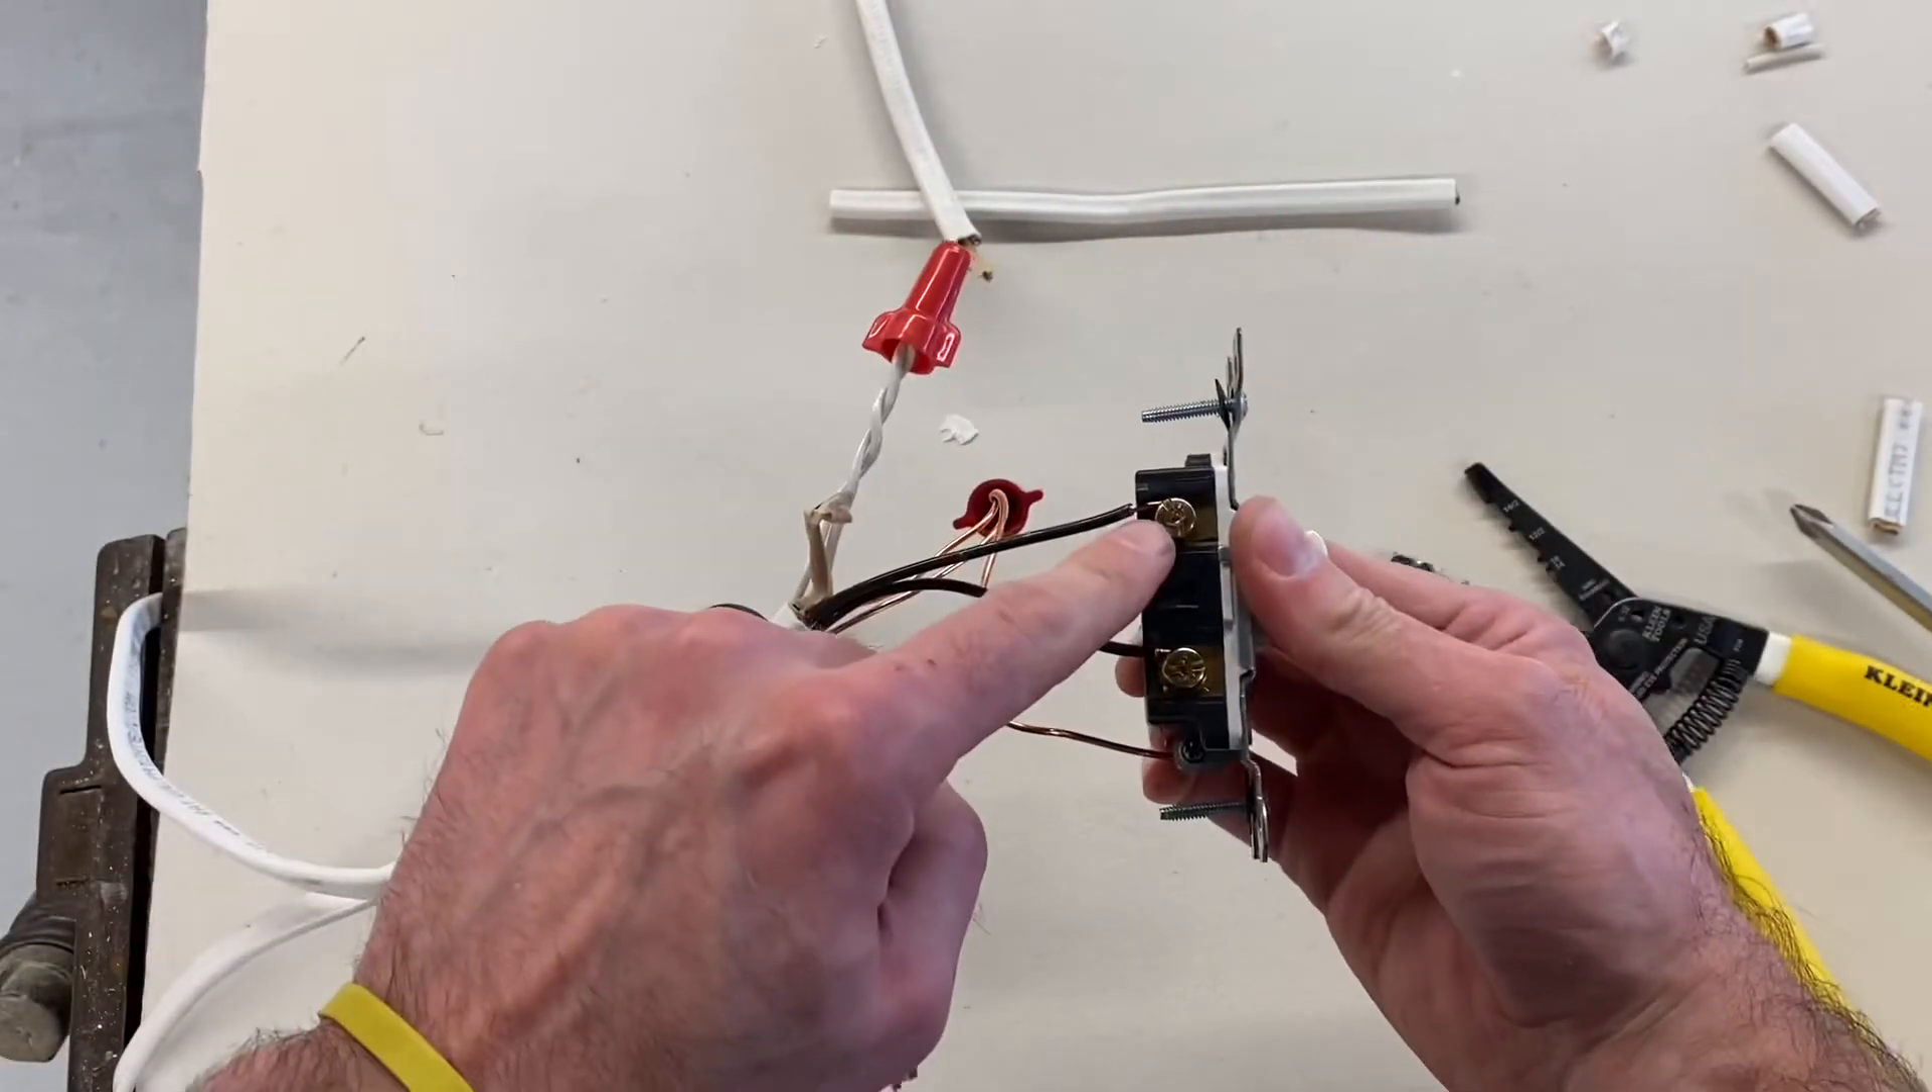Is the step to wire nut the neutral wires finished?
Yes.